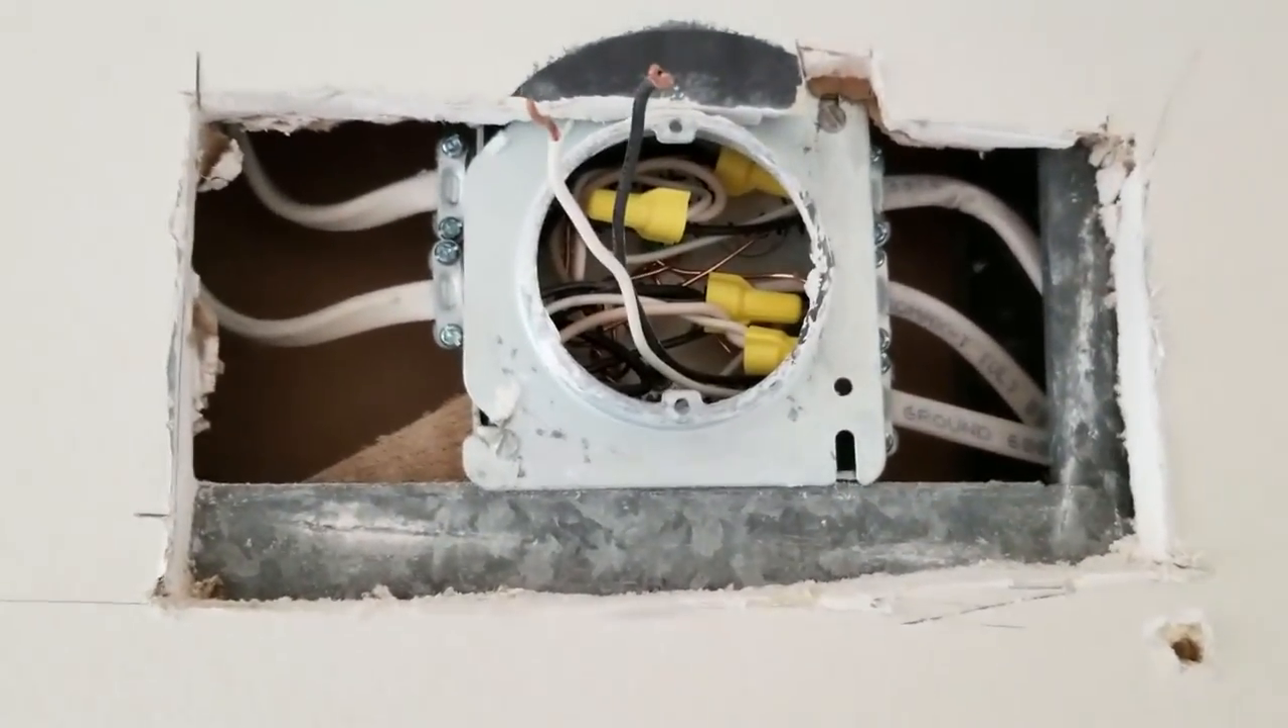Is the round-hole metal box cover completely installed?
Yes.